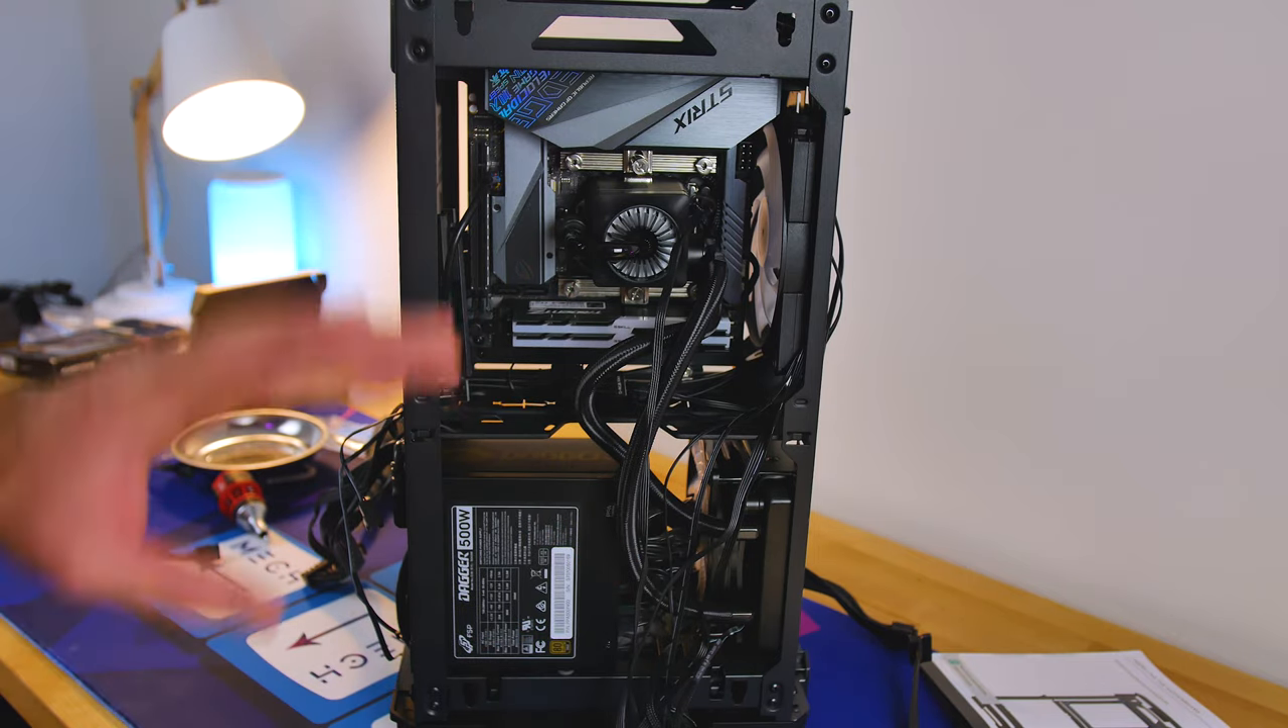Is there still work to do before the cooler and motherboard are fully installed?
No.